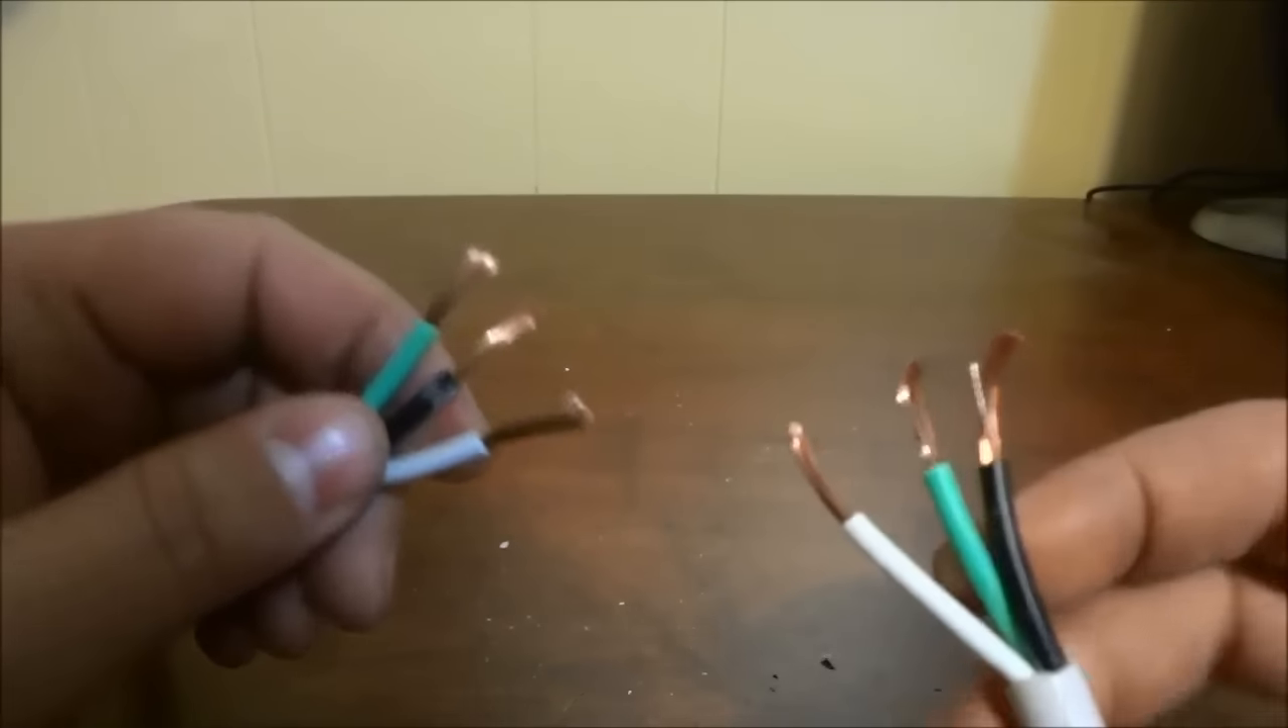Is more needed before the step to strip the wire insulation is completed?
No.